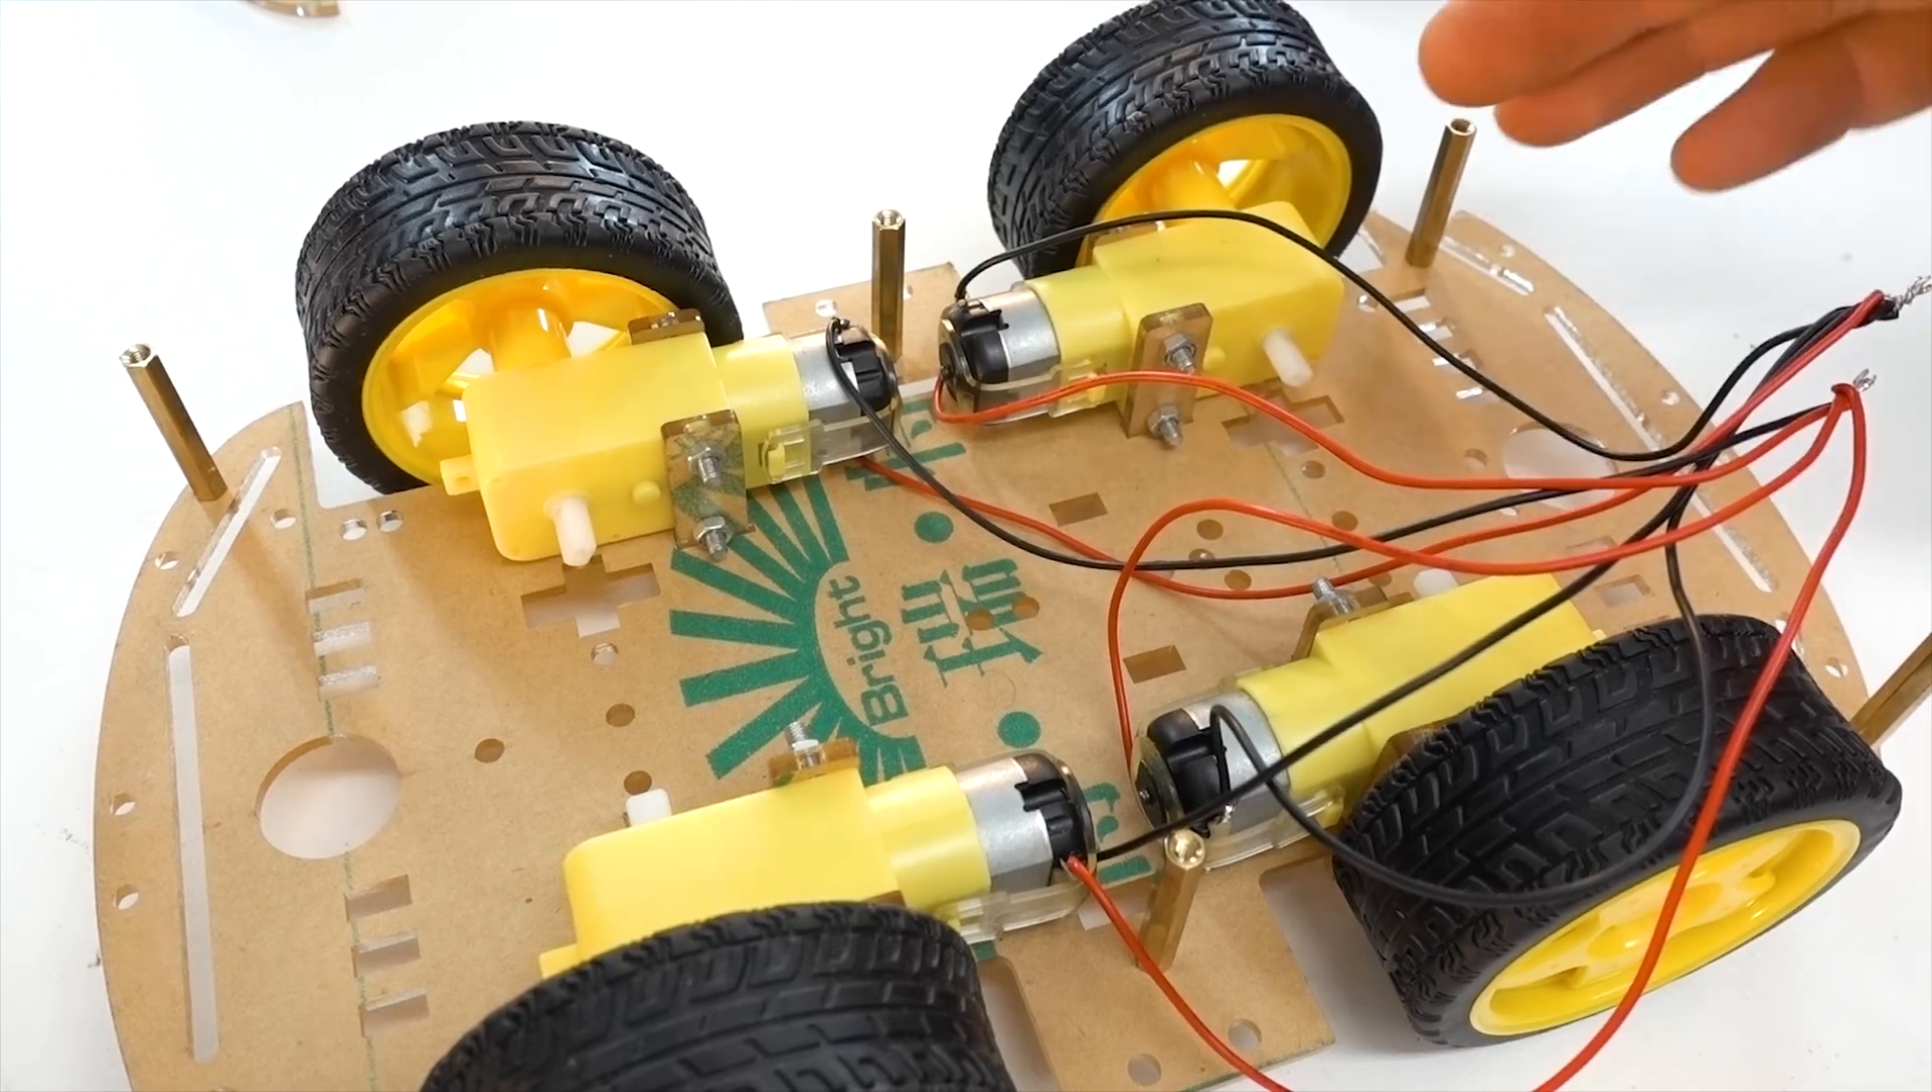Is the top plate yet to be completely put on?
Yes.